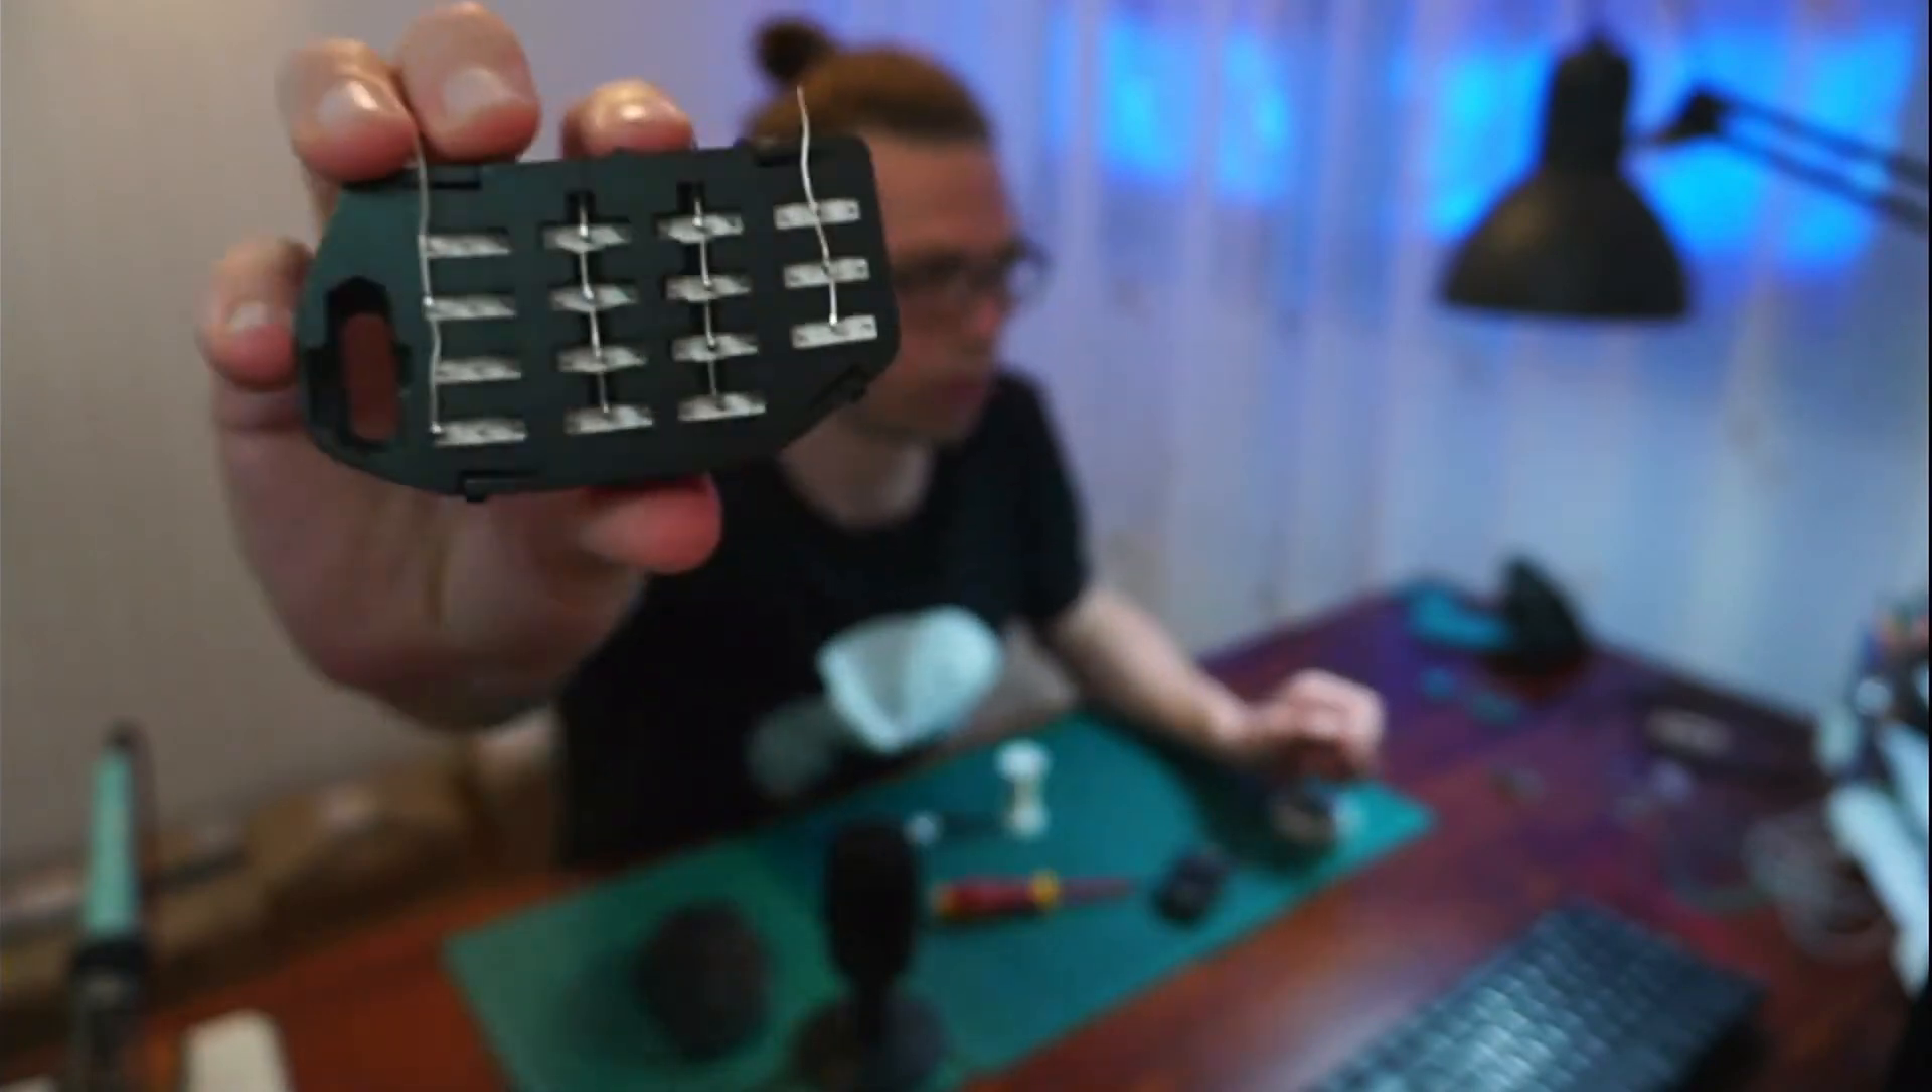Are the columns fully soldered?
Yes.